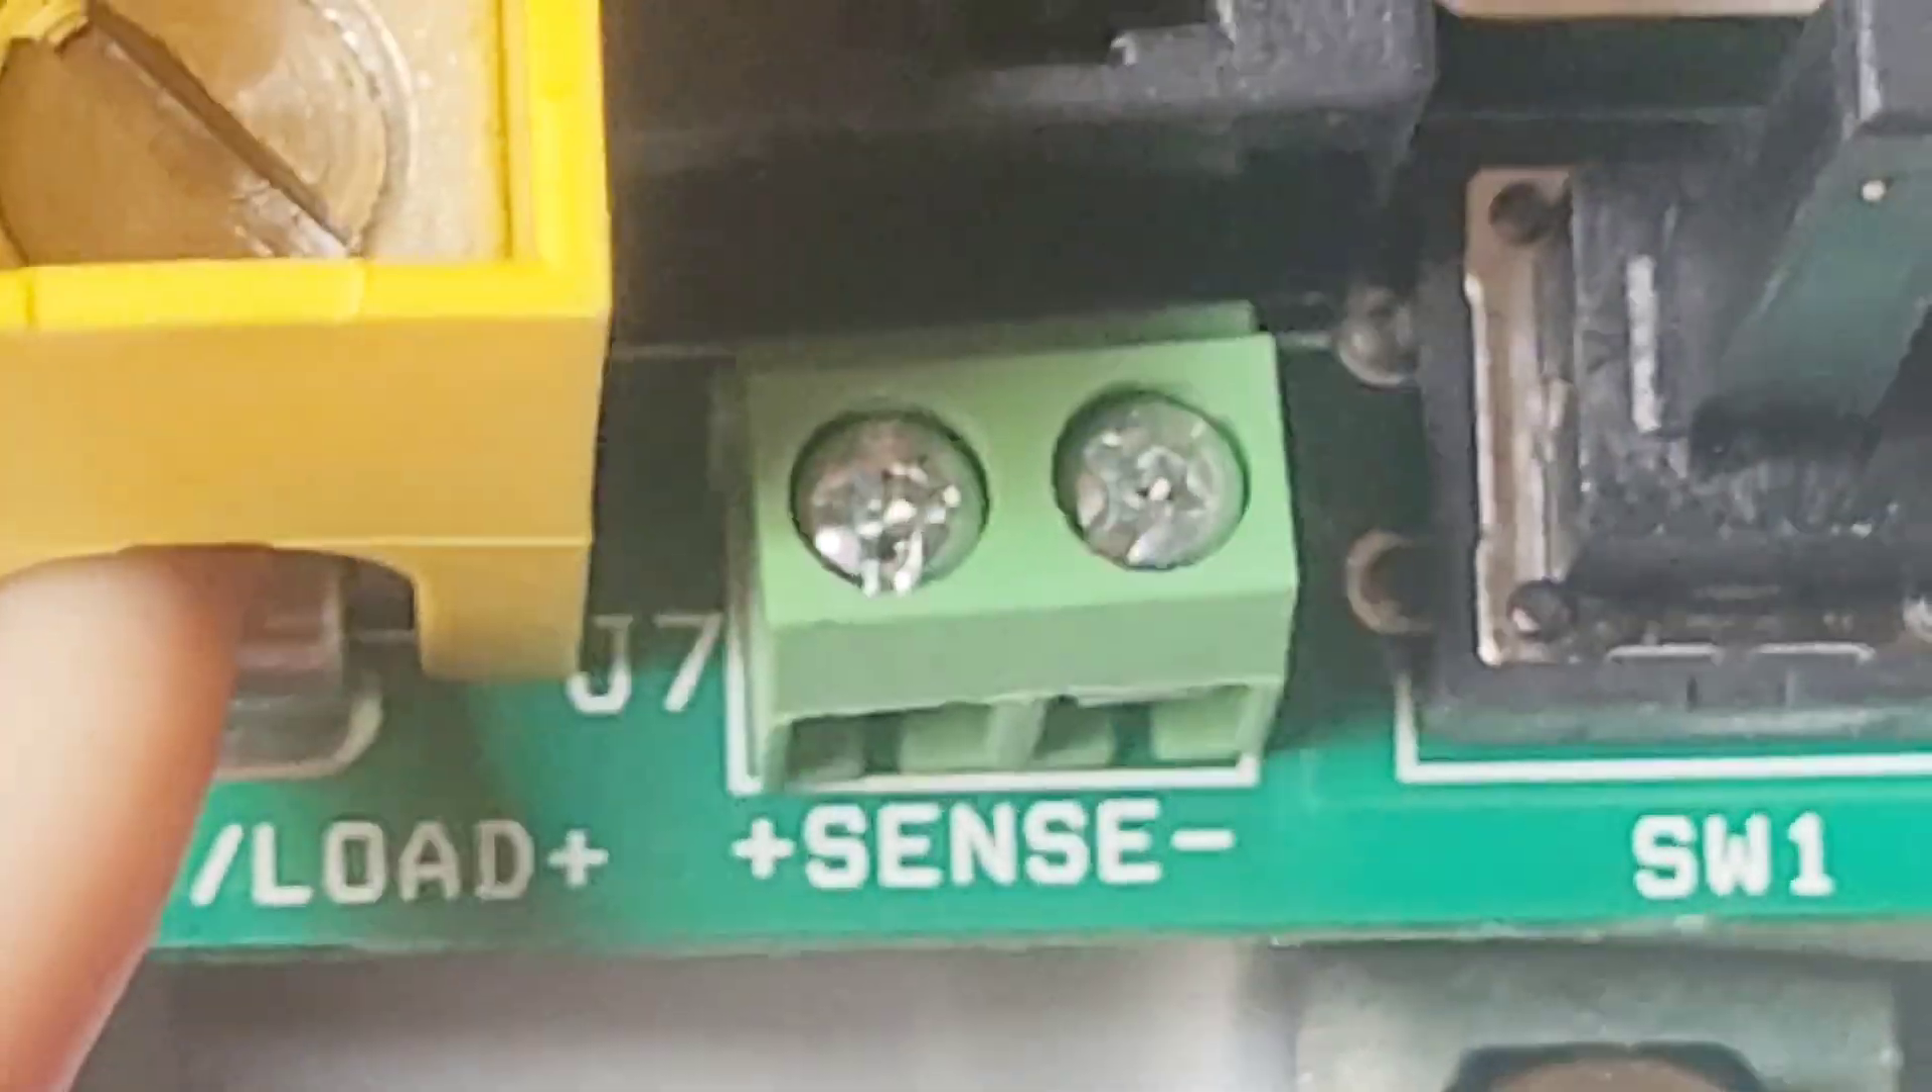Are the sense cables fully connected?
No.